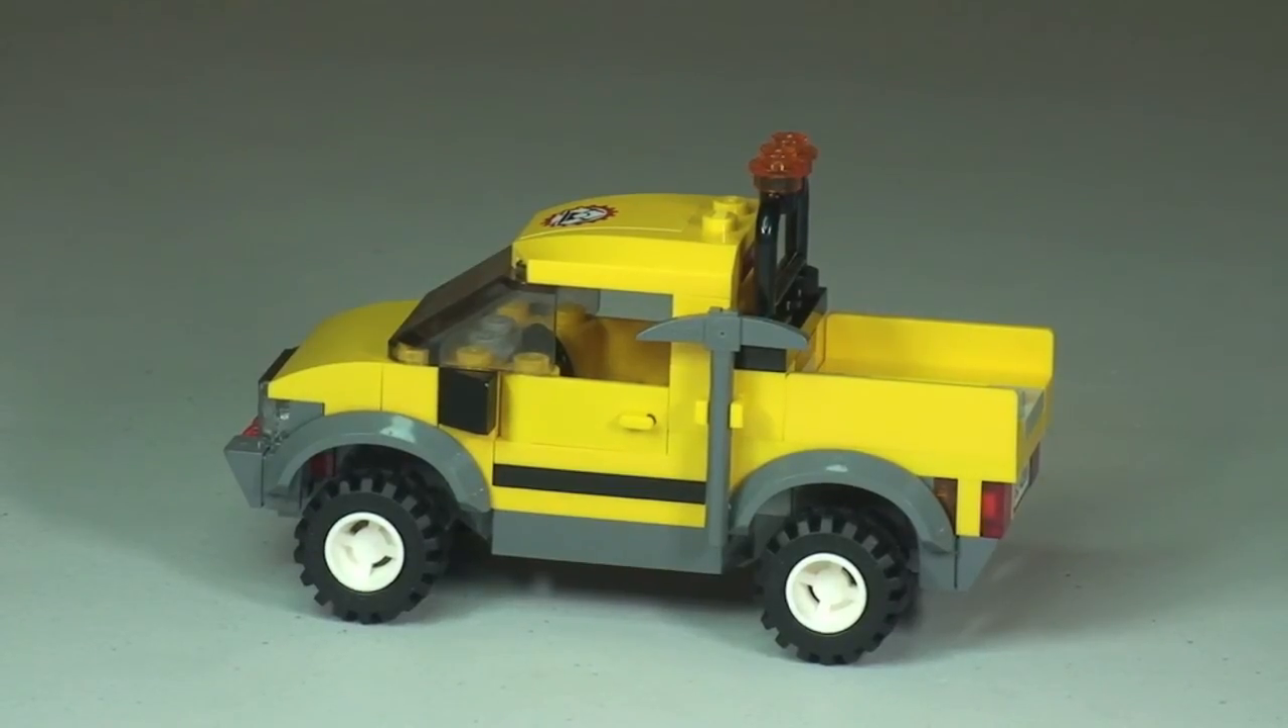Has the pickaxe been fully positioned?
Yes.